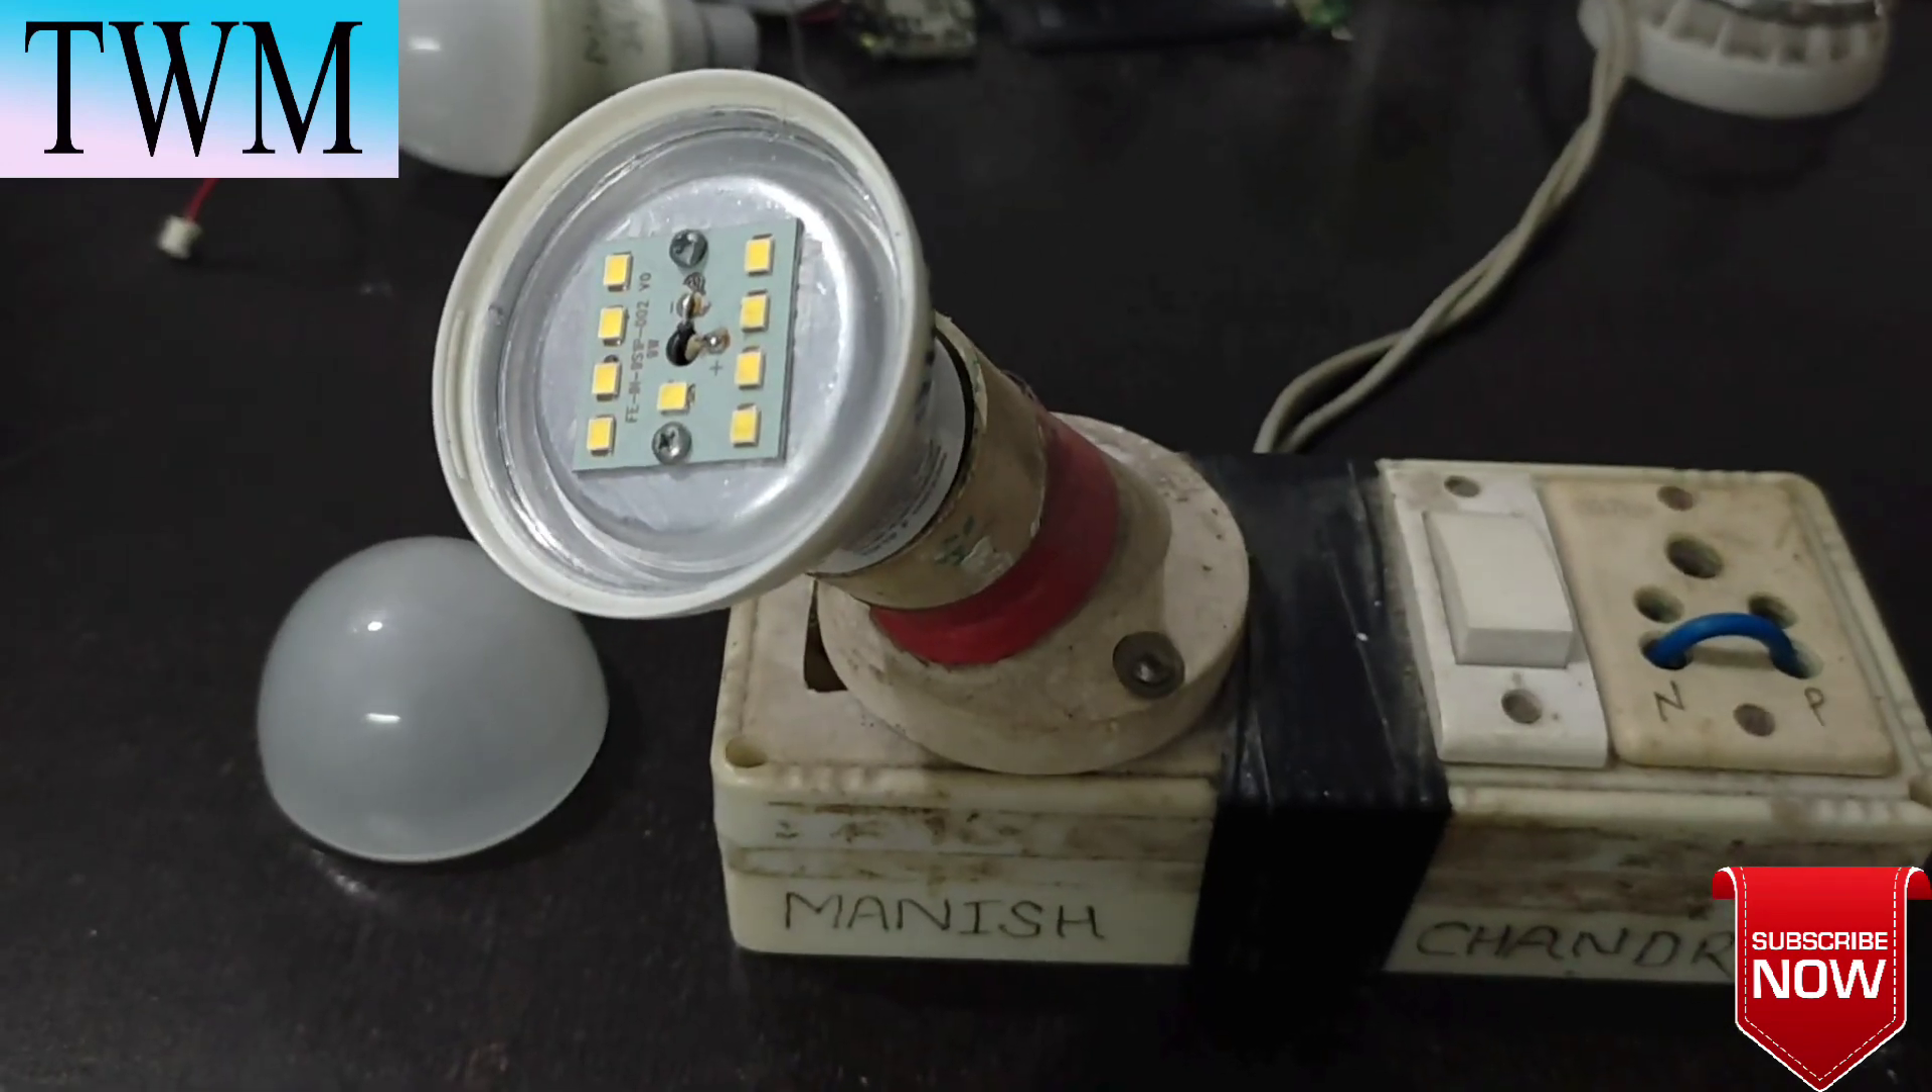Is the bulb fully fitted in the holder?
Yes.